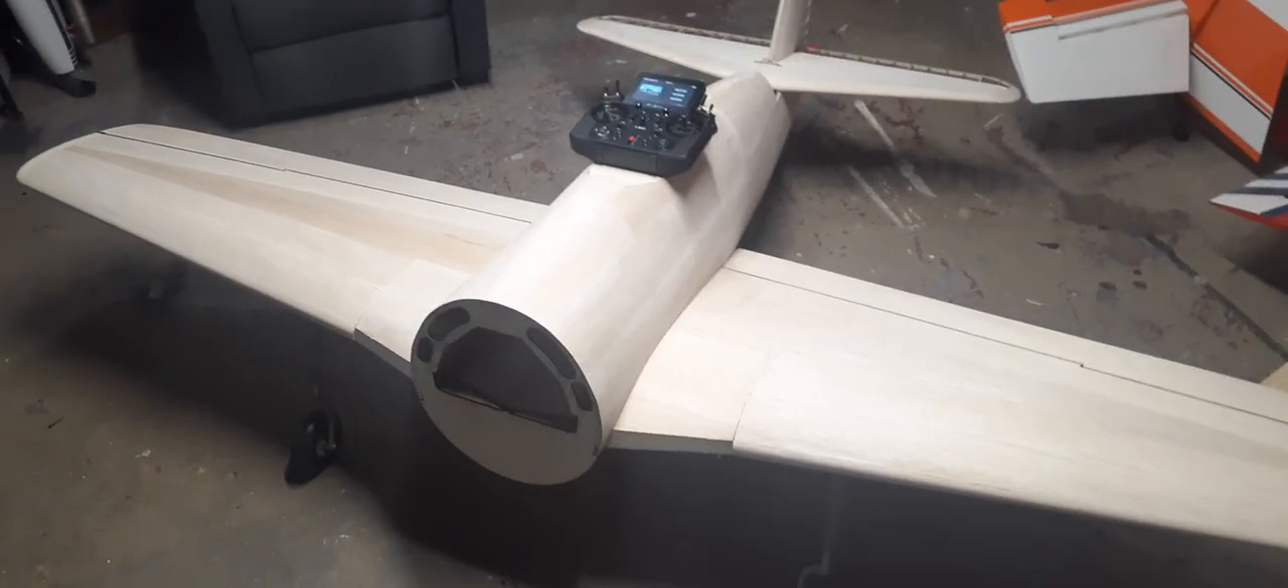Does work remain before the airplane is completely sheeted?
No.